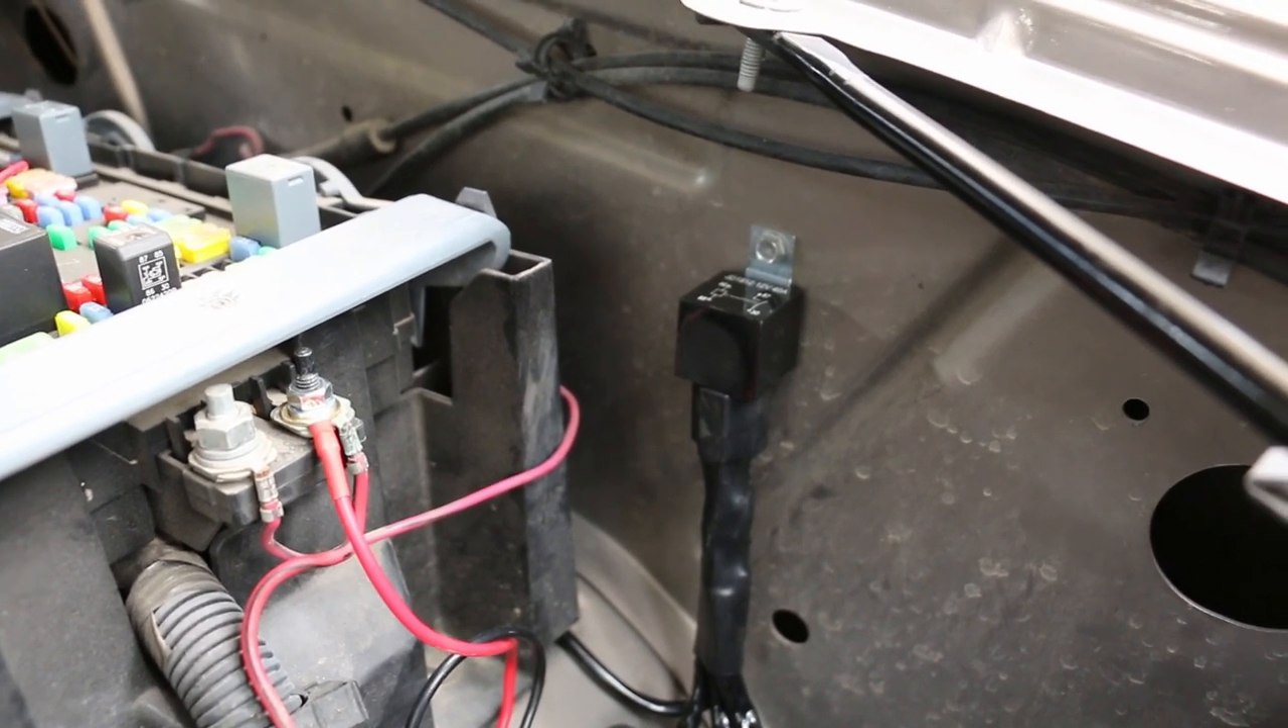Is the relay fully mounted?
Yes.